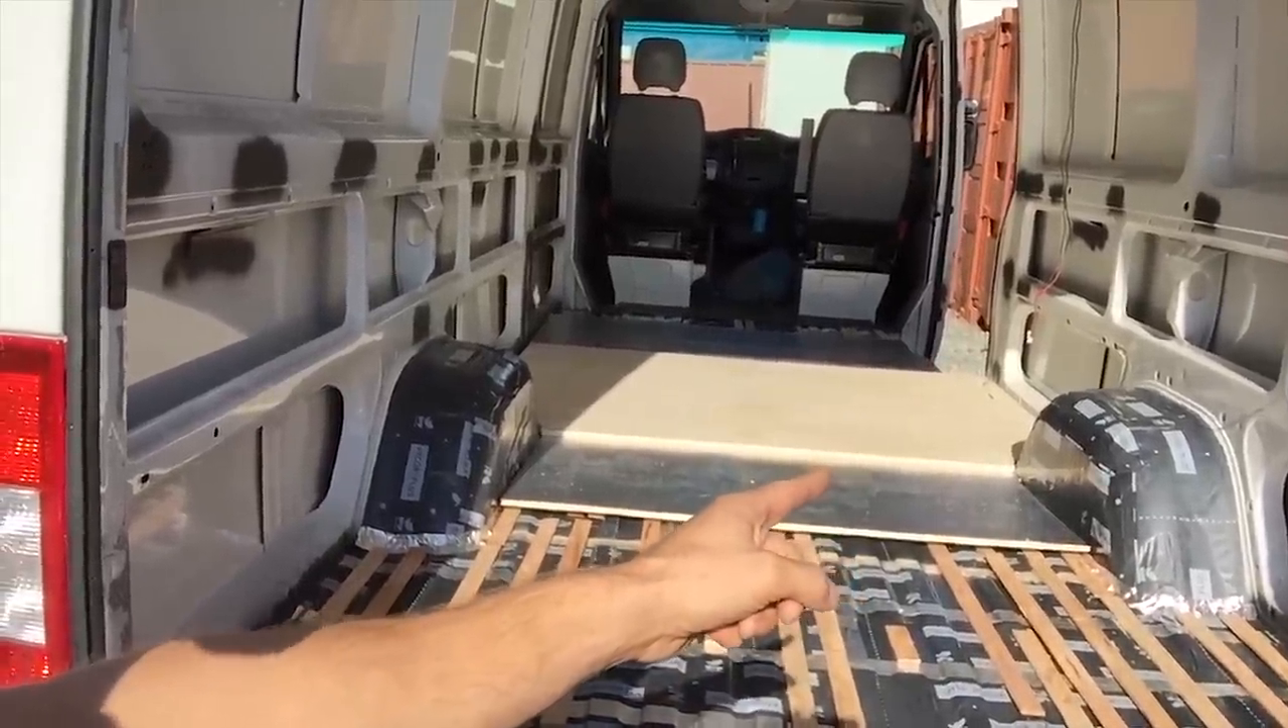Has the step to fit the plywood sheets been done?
No.